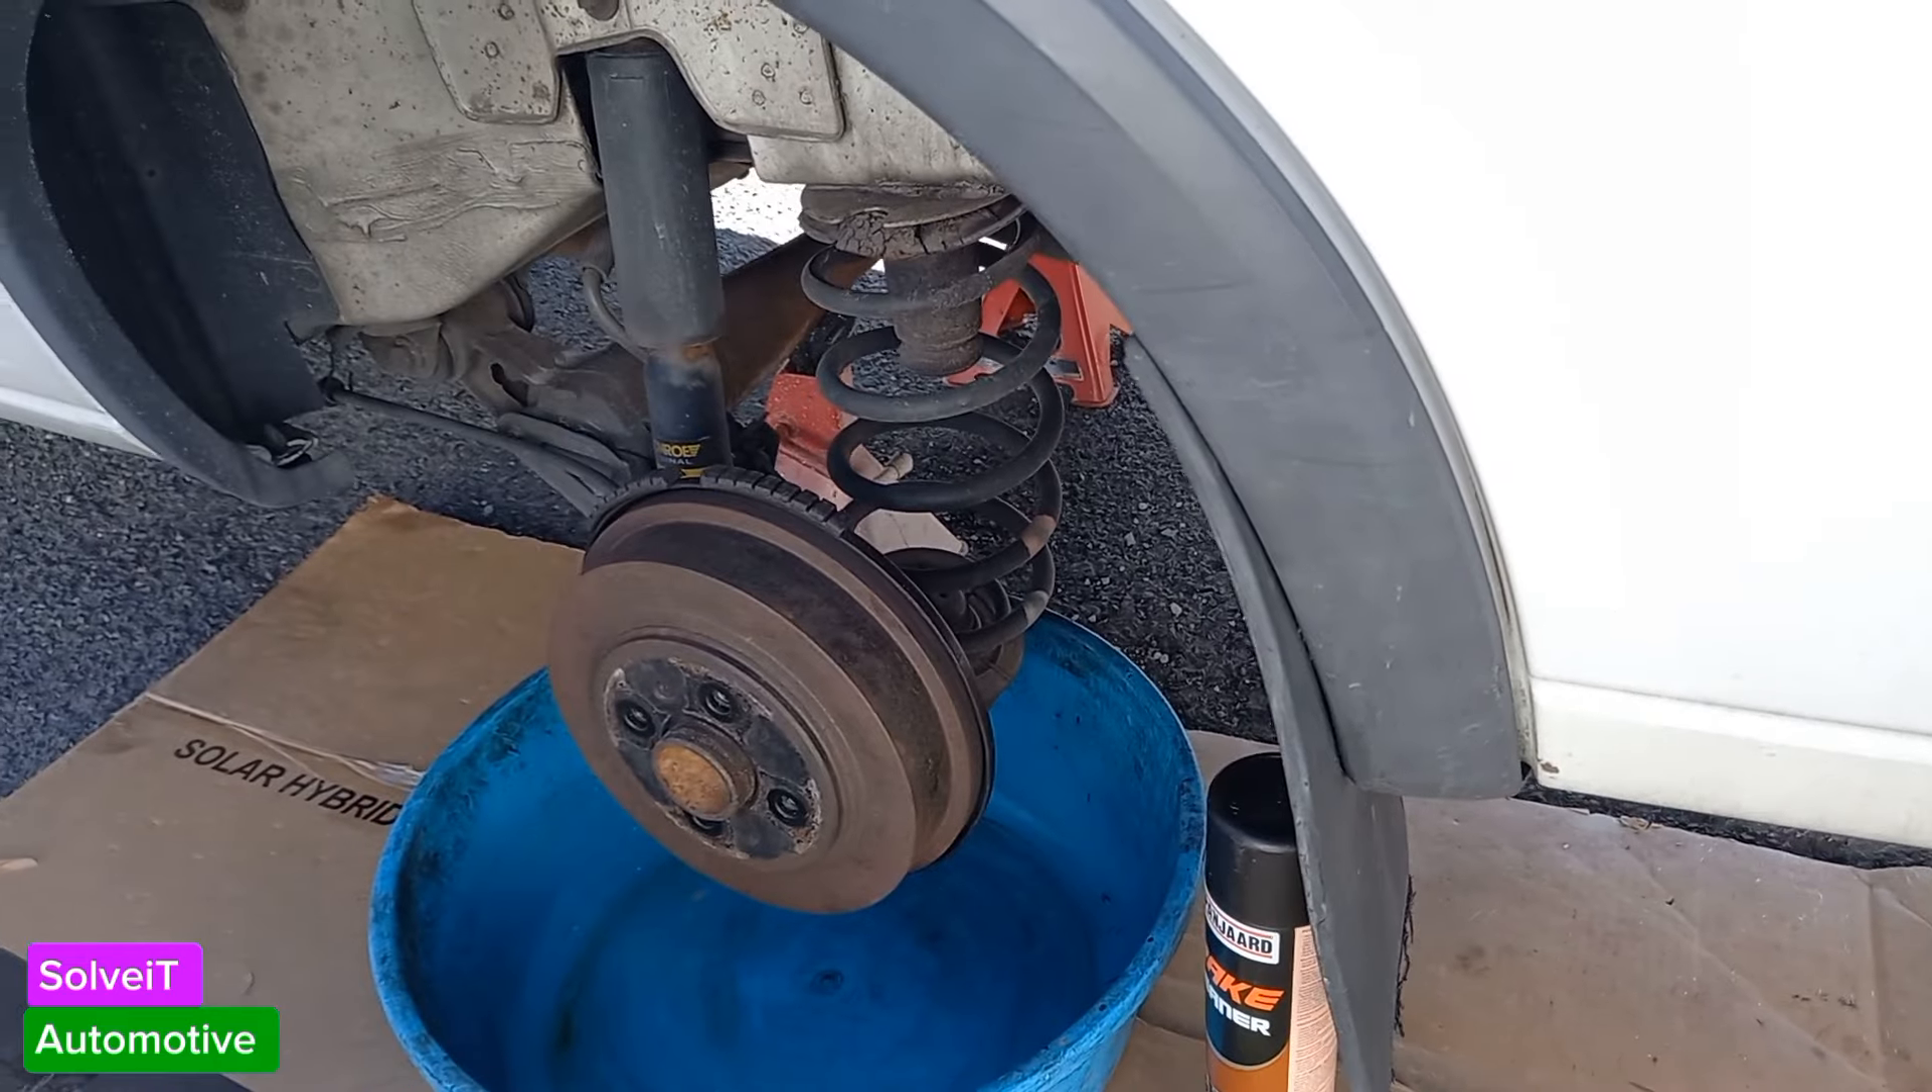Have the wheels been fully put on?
No.